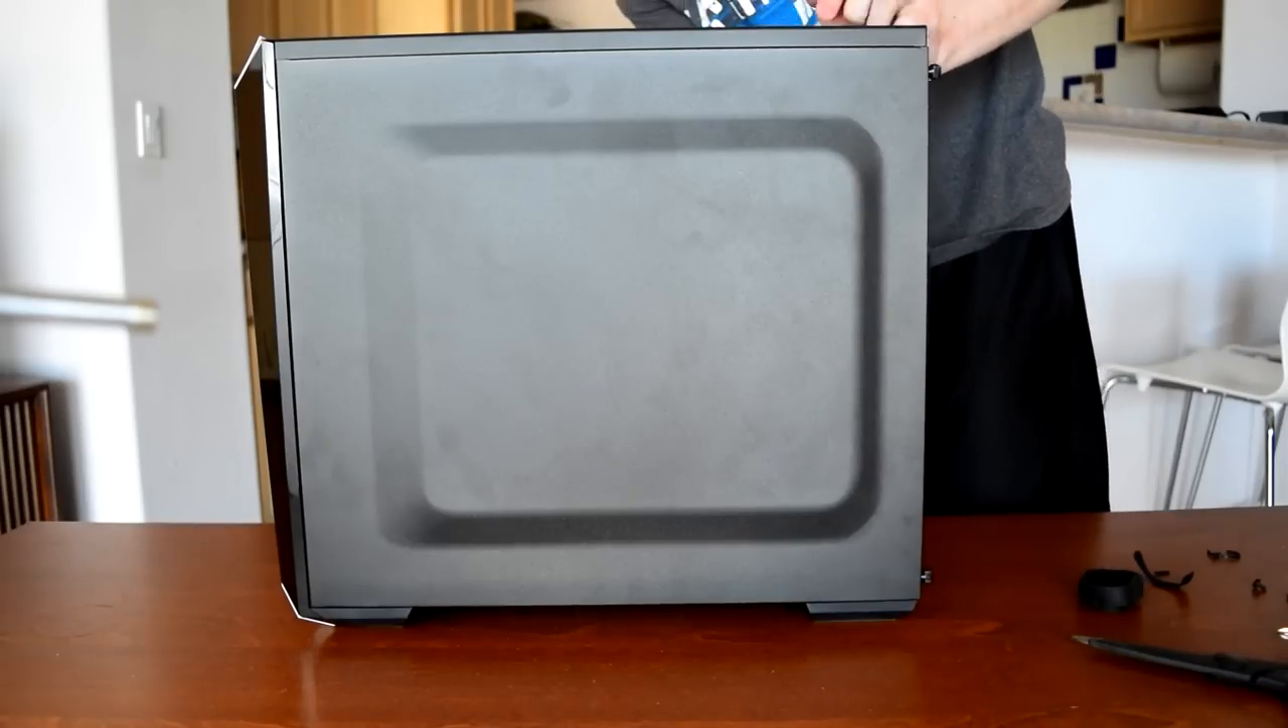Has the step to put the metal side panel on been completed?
Yes.